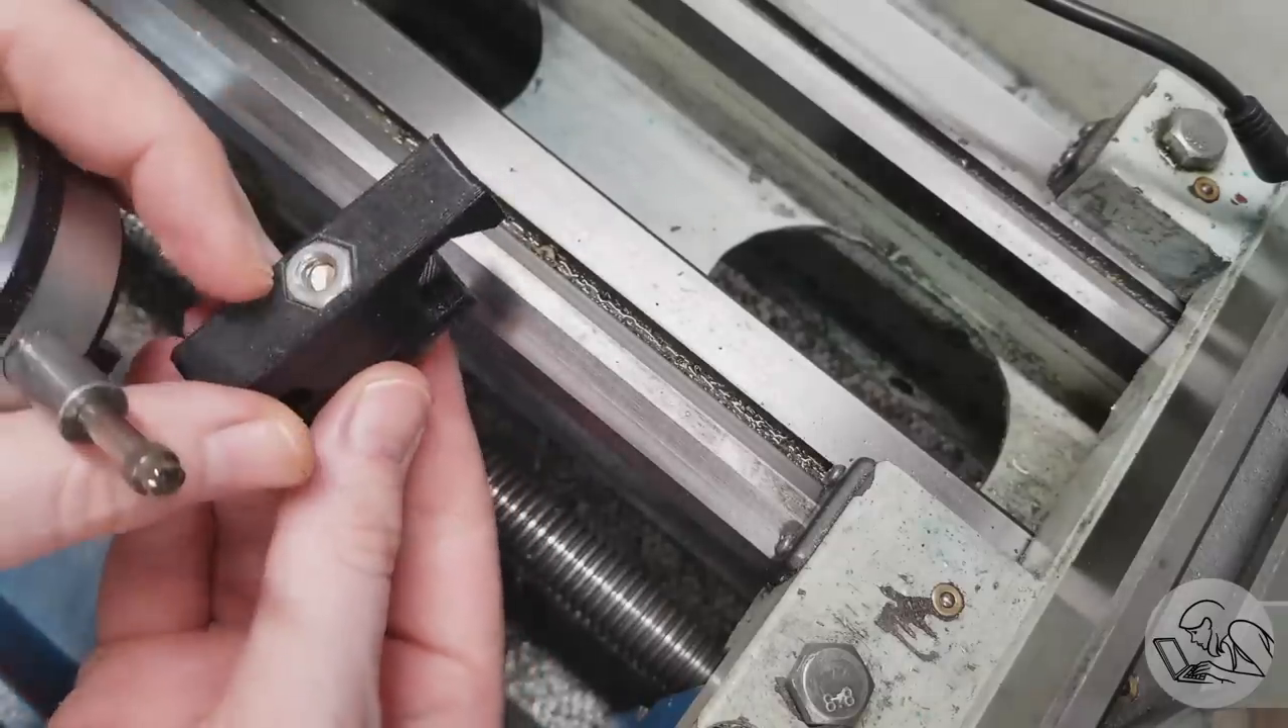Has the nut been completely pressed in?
Yes.